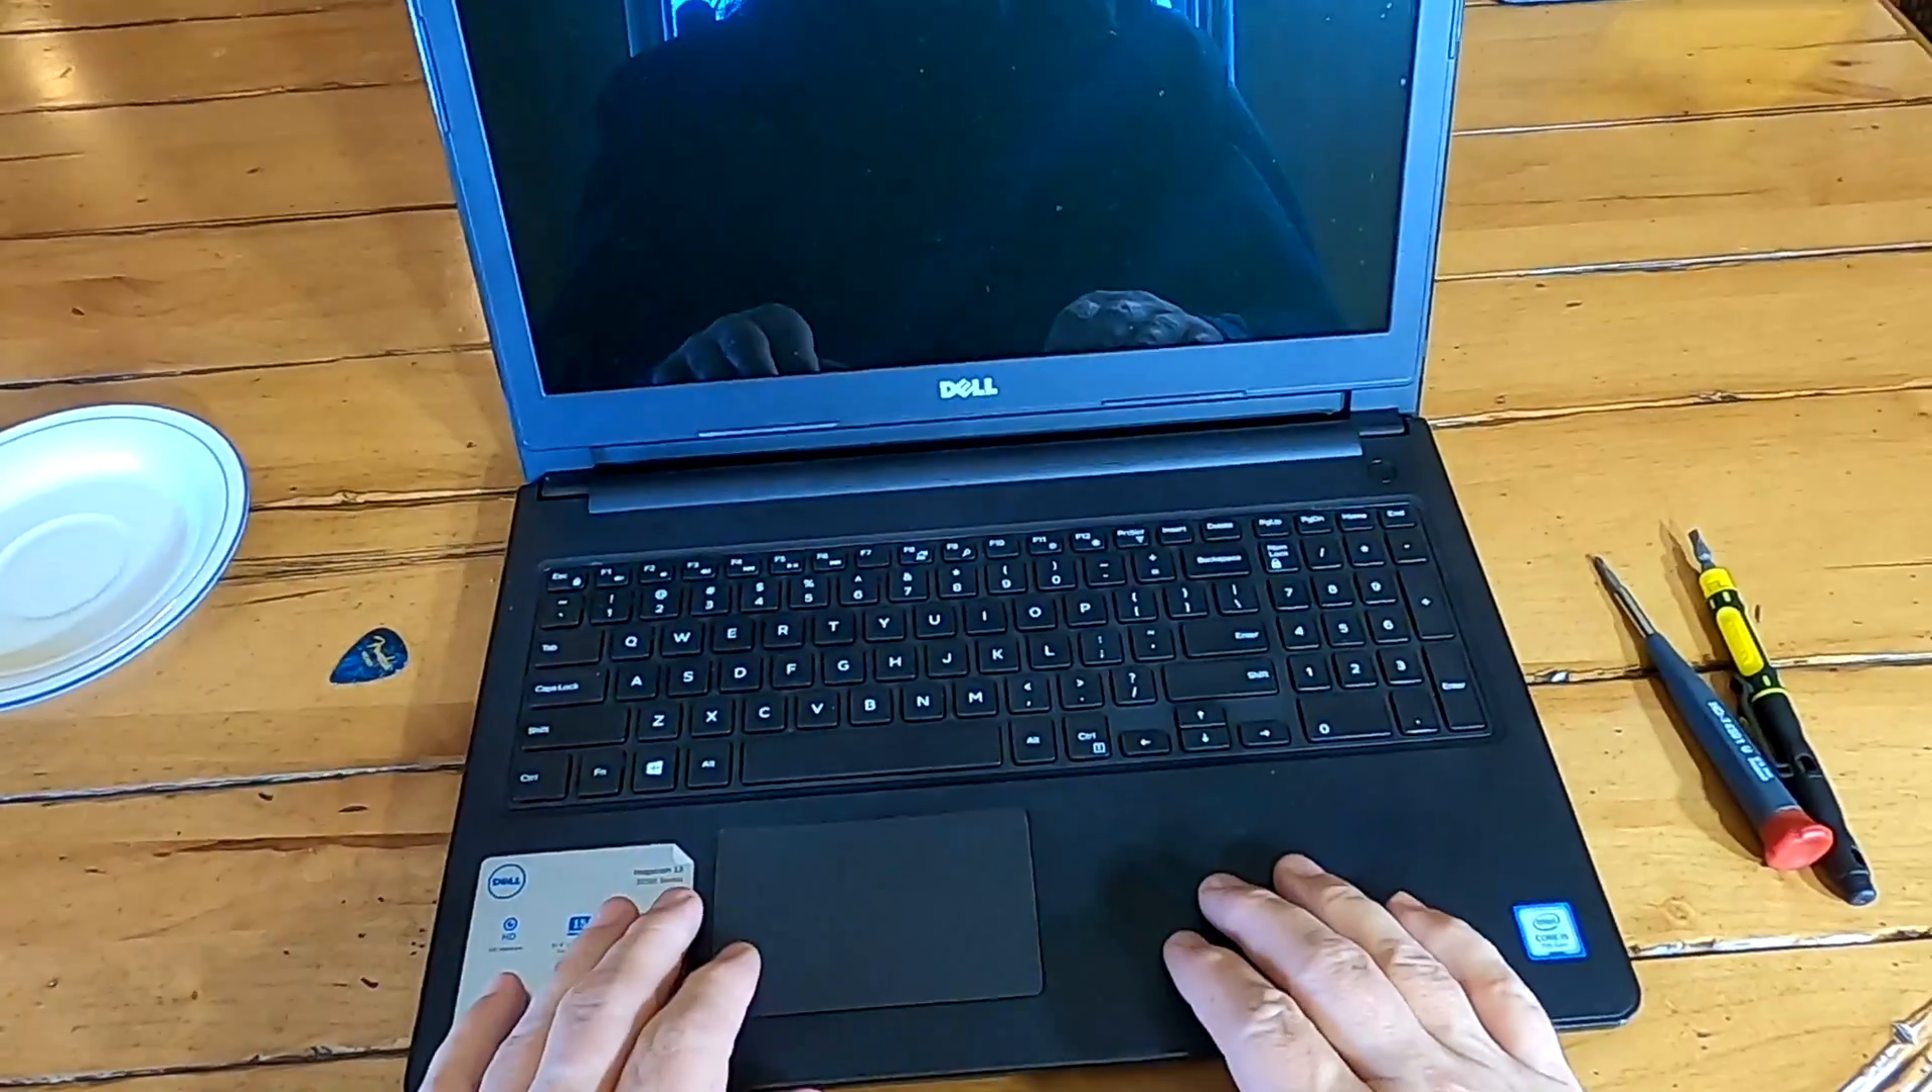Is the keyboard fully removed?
No.